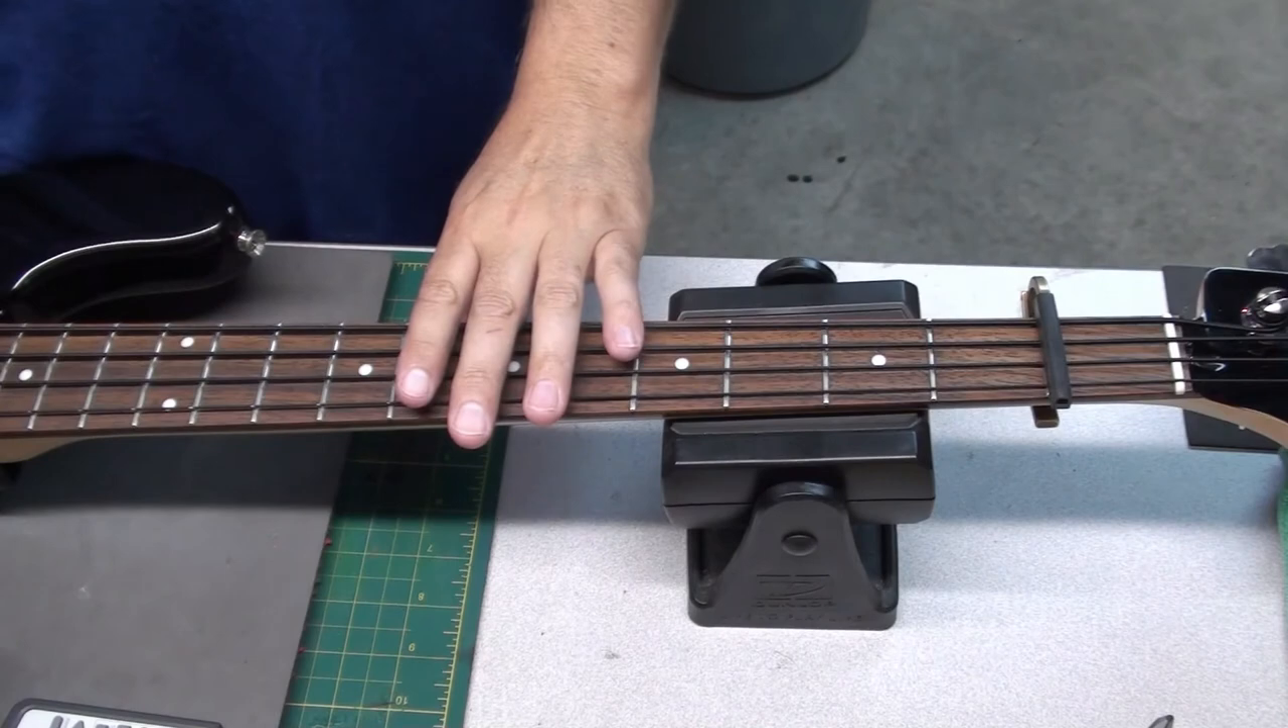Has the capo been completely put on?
Yes.